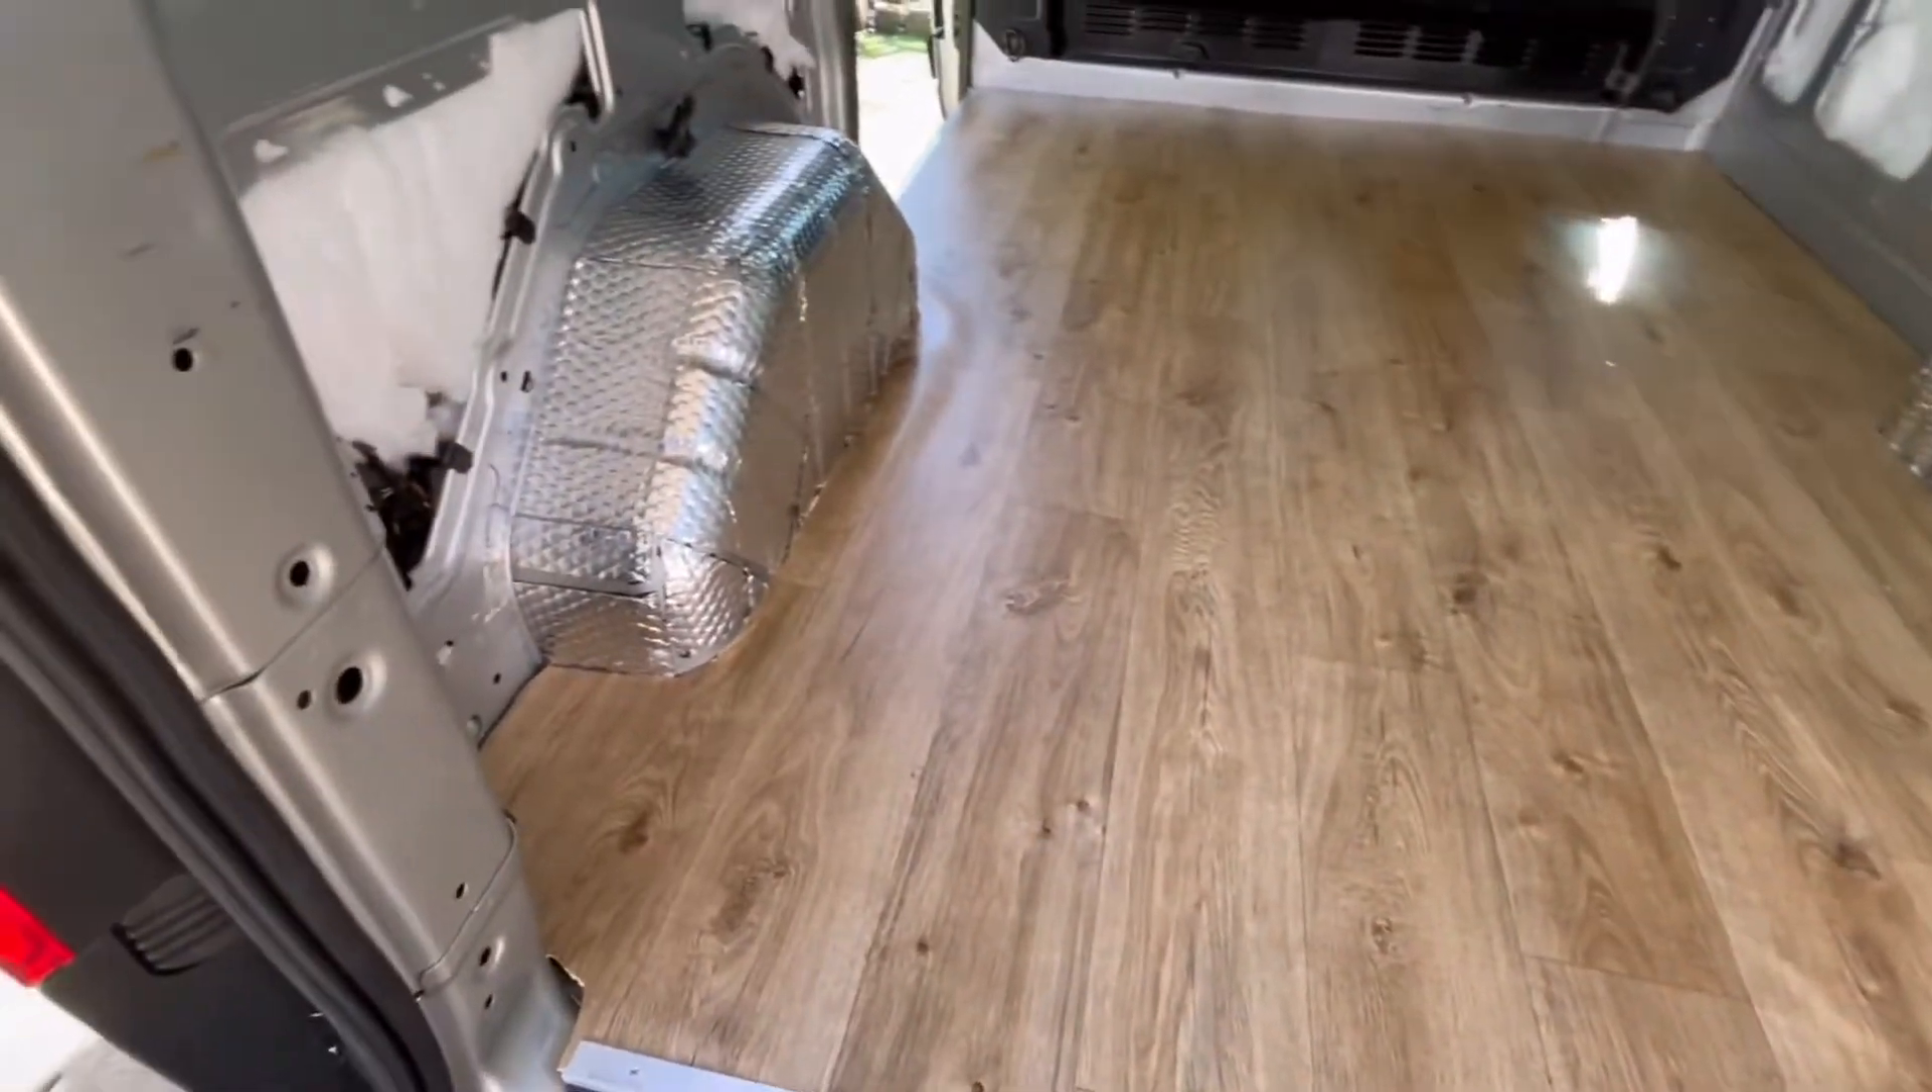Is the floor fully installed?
Yes.